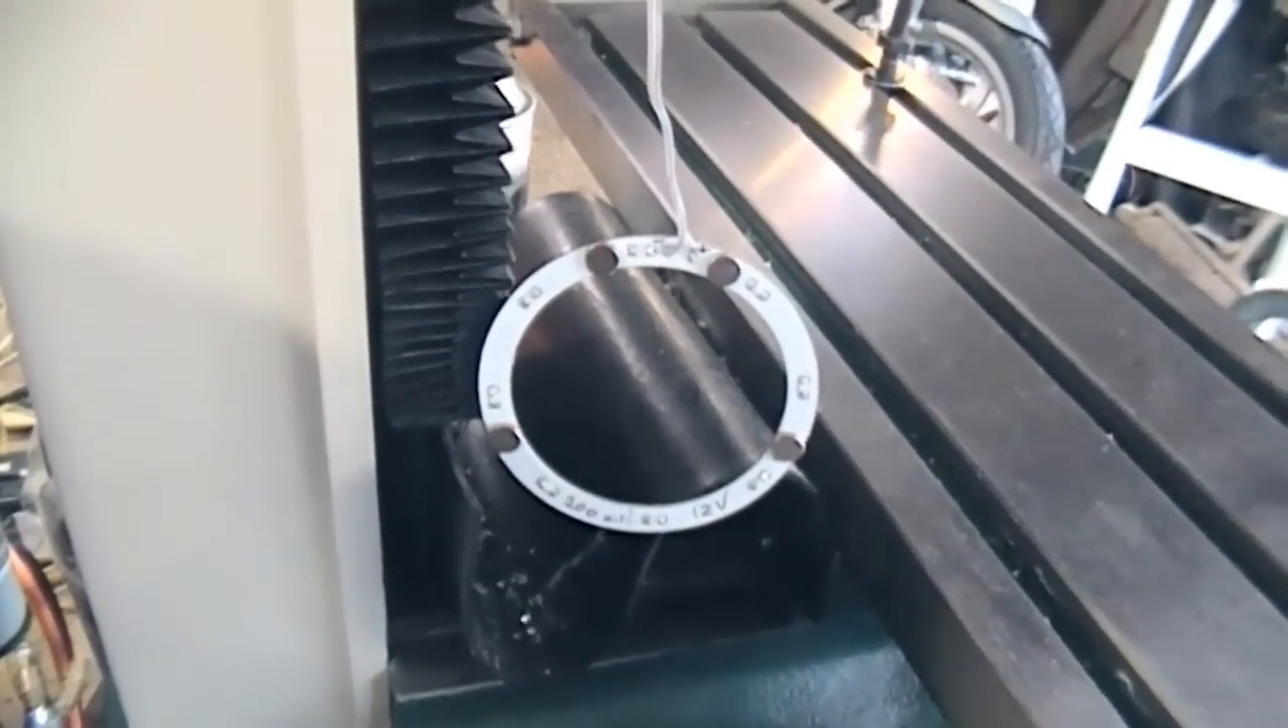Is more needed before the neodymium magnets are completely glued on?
No.